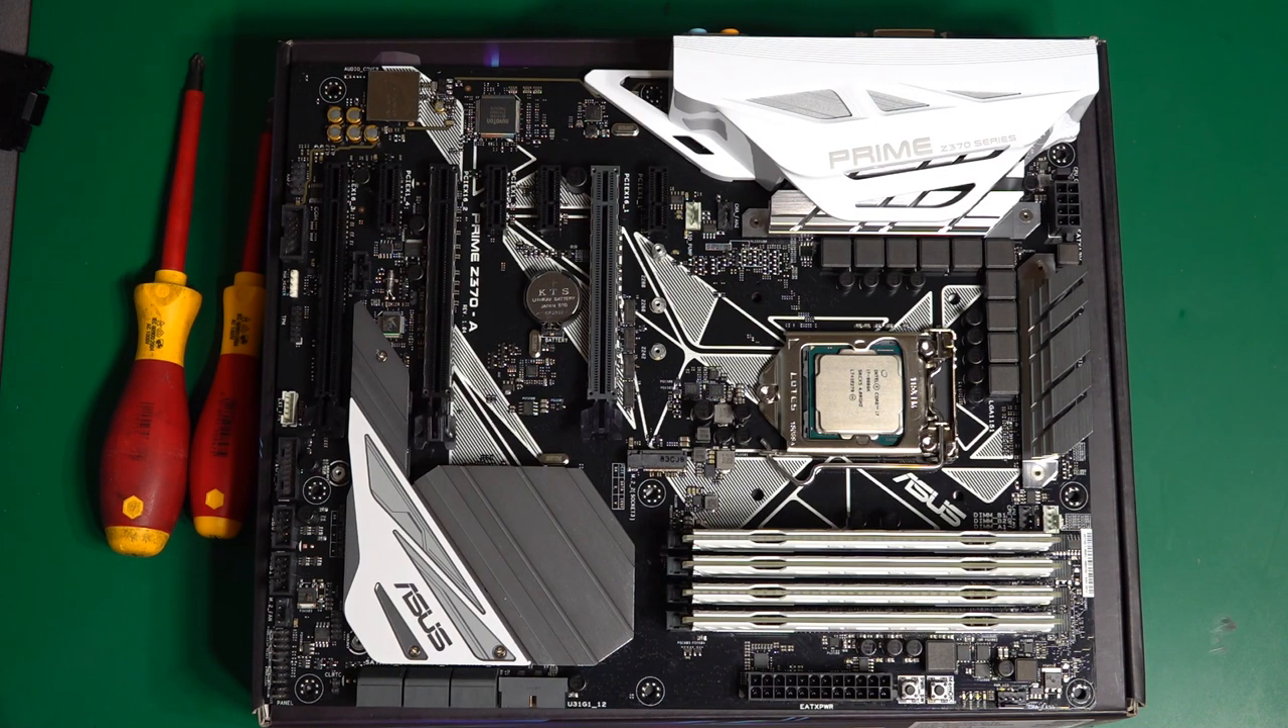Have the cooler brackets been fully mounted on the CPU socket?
No.